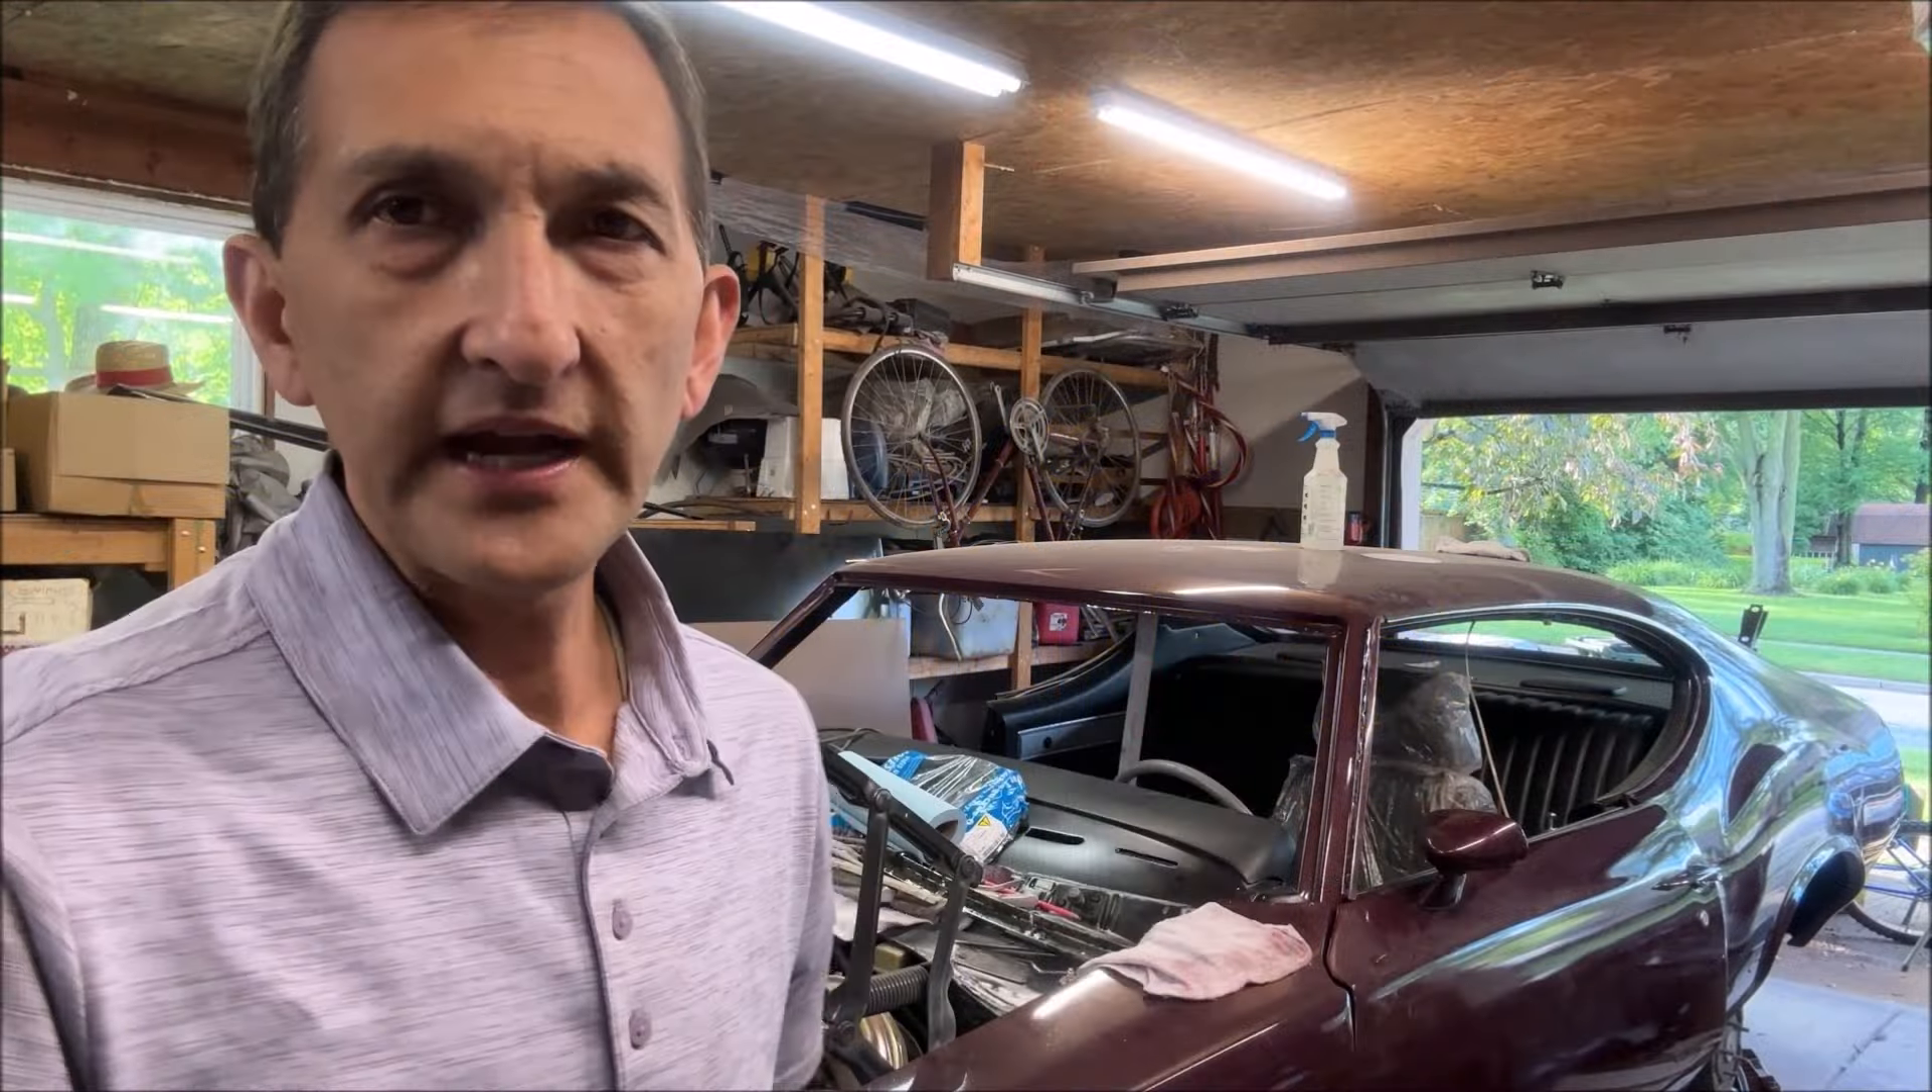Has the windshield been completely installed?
No.